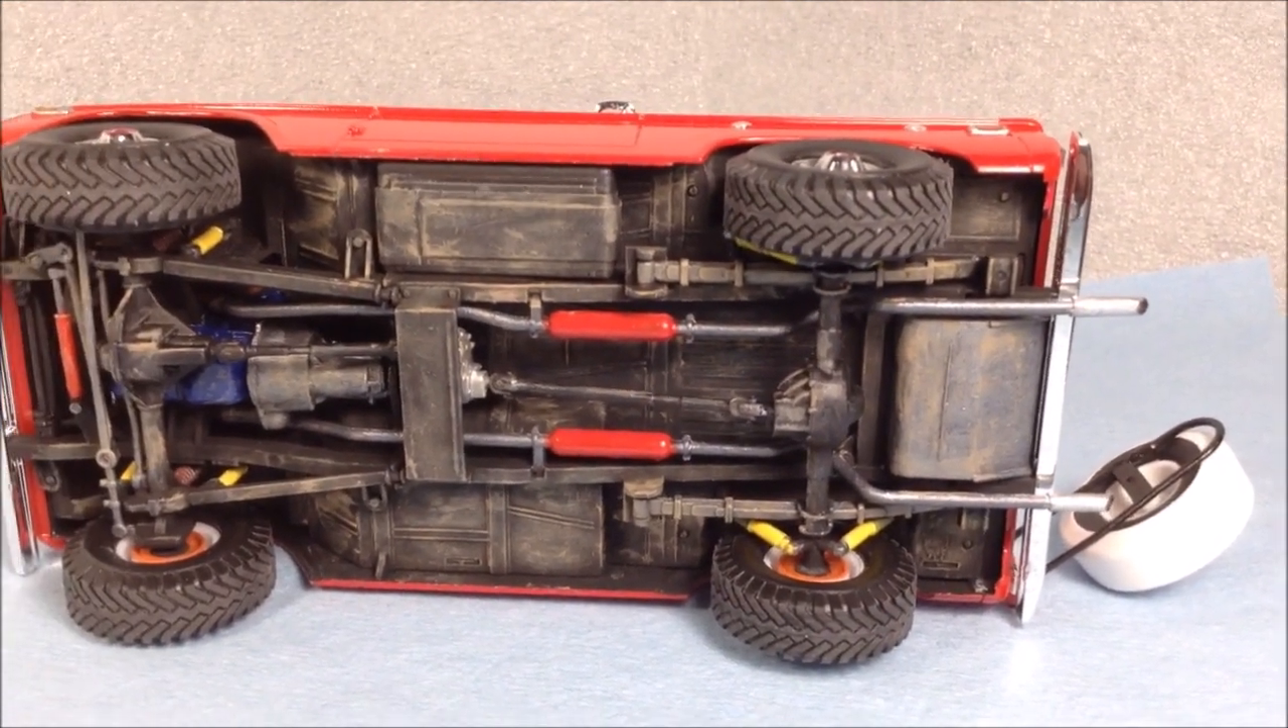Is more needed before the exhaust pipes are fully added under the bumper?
No.